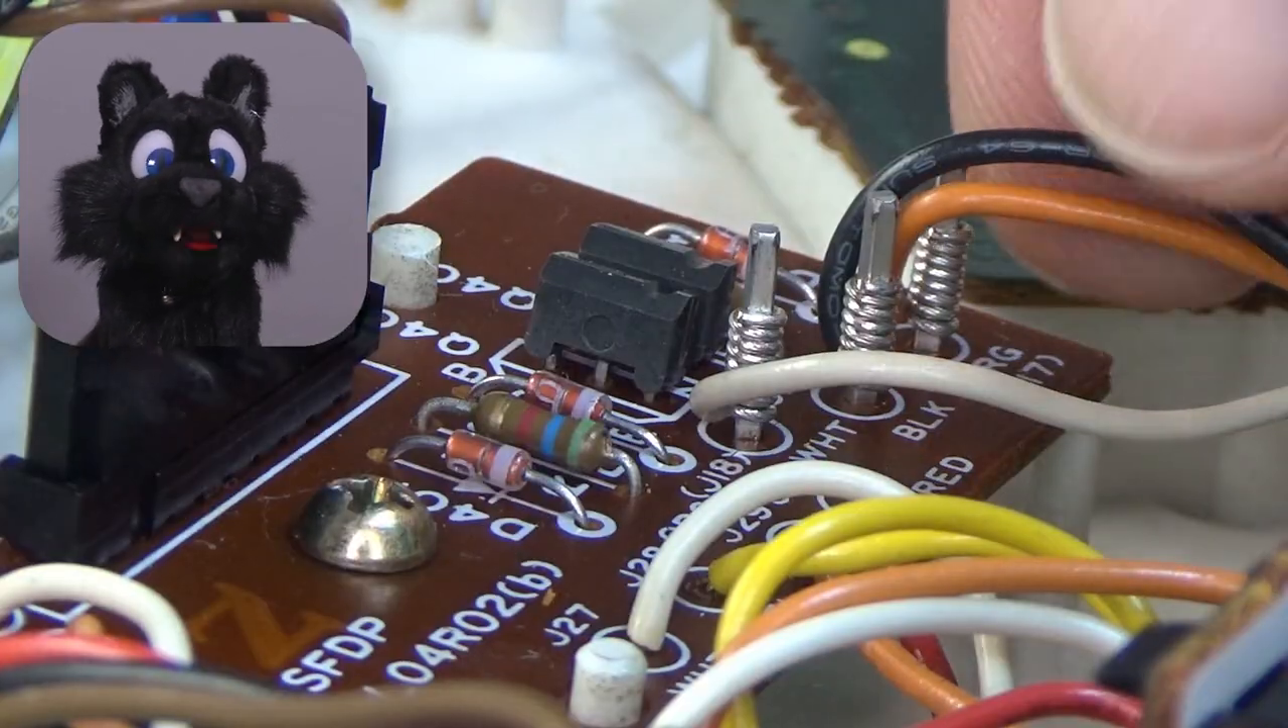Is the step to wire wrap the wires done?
Yes.